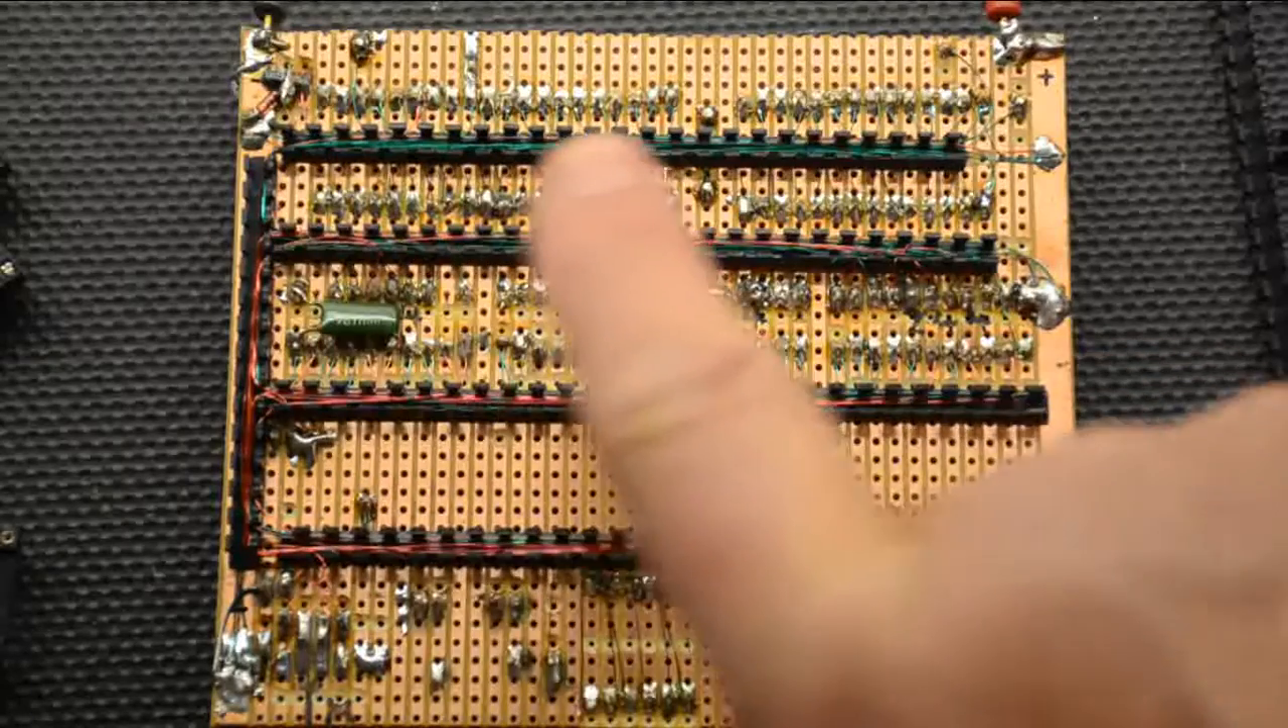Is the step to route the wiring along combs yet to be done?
No.